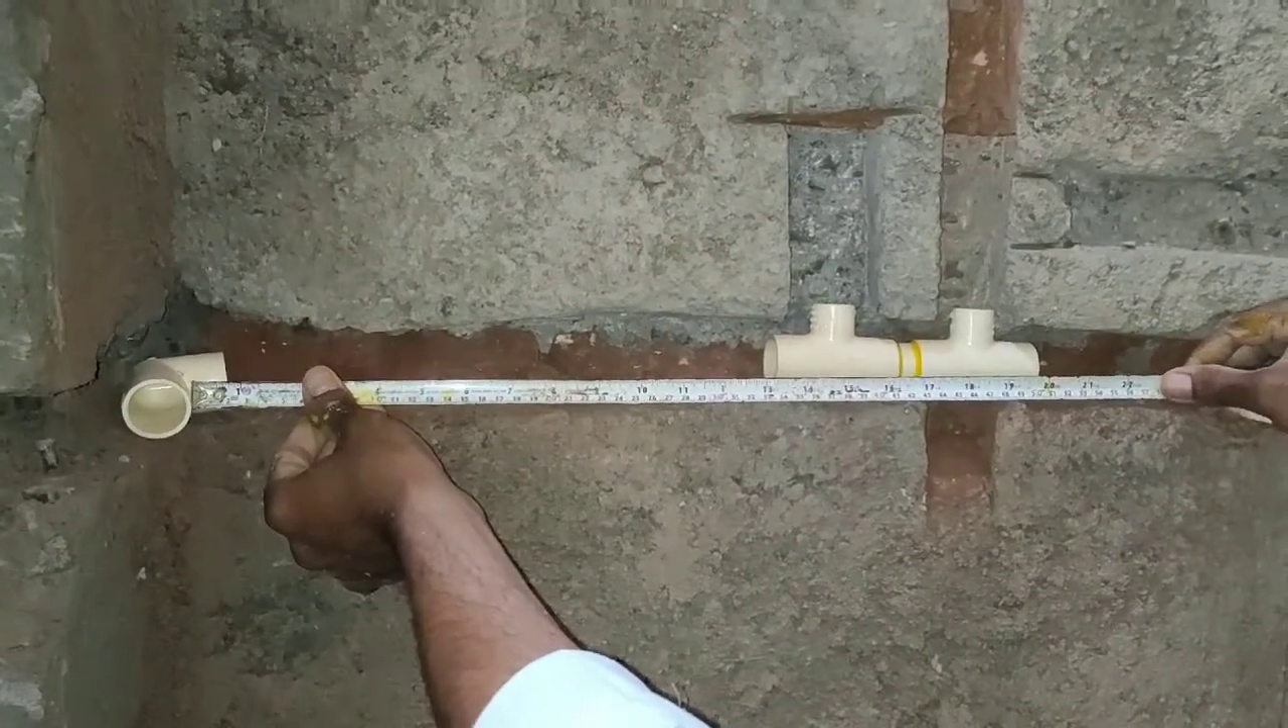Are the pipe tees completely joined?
Yes.